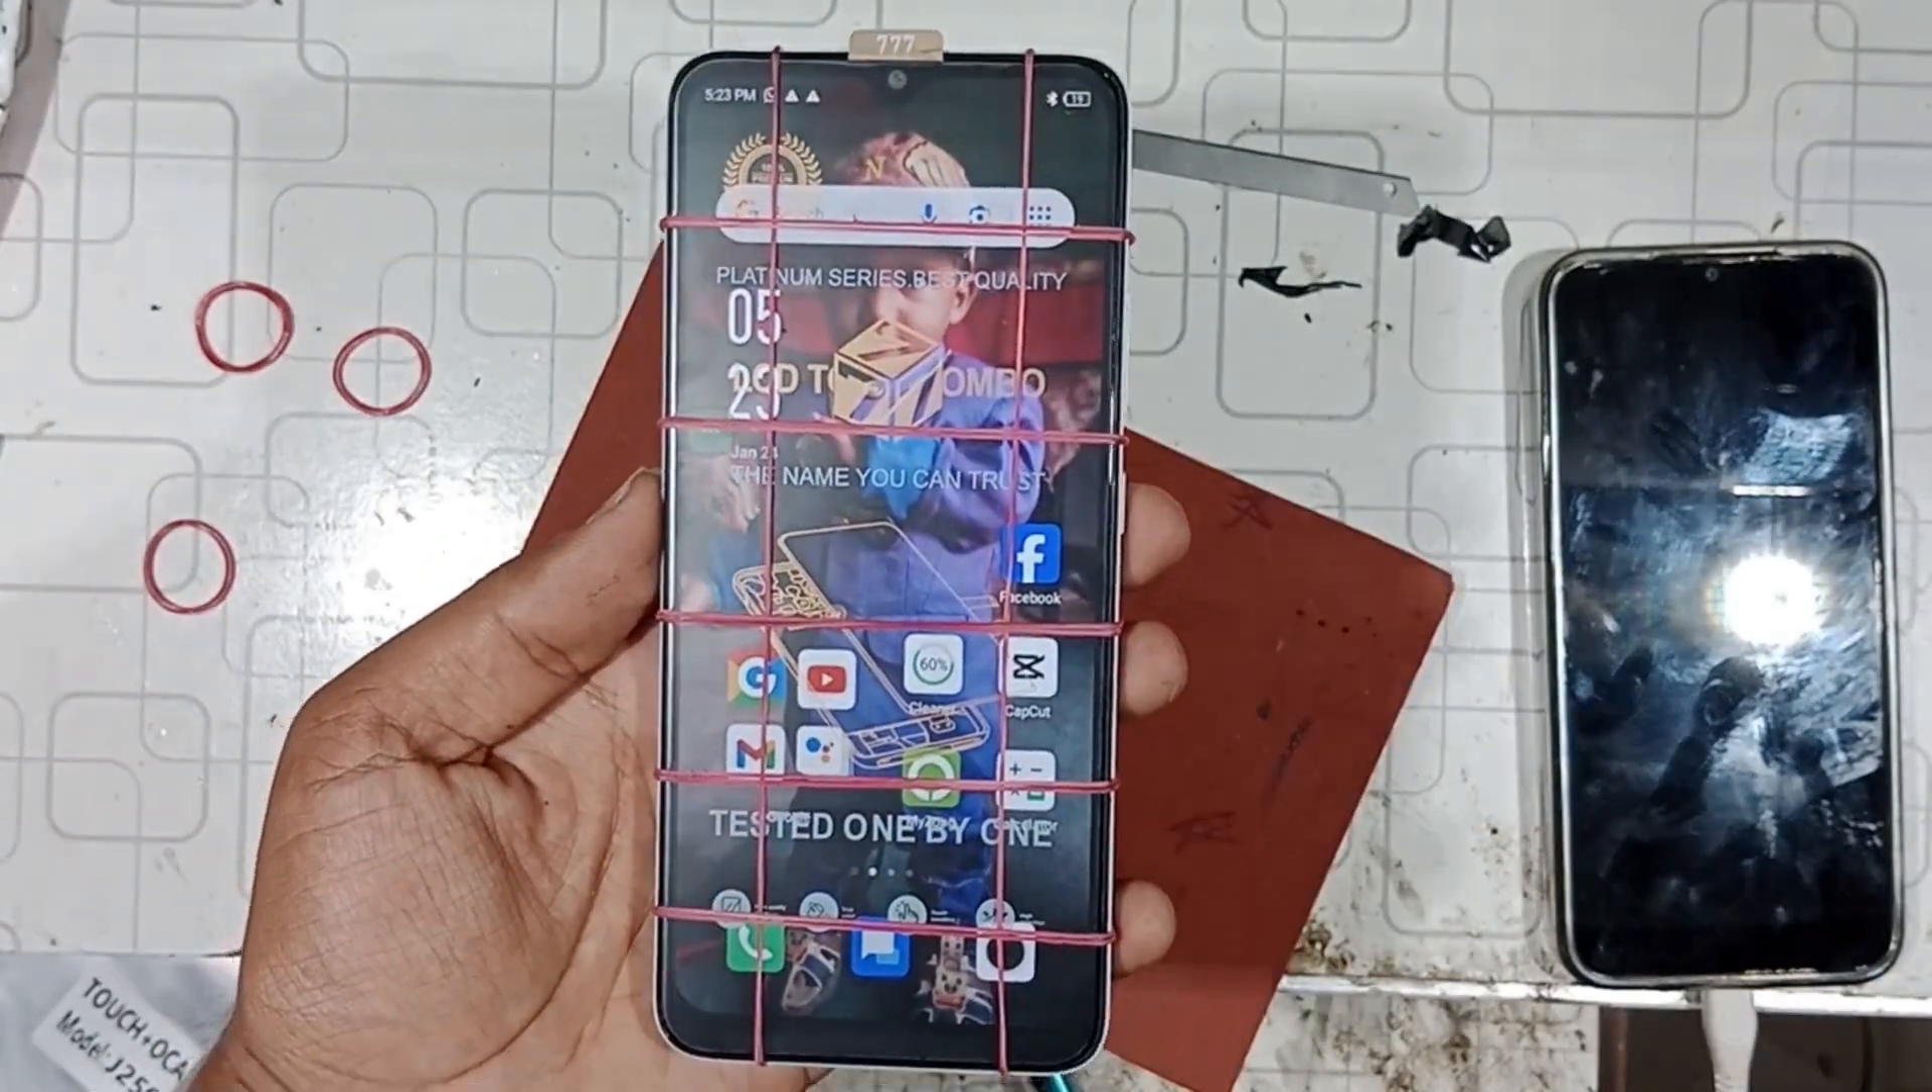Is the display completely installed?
Yes.